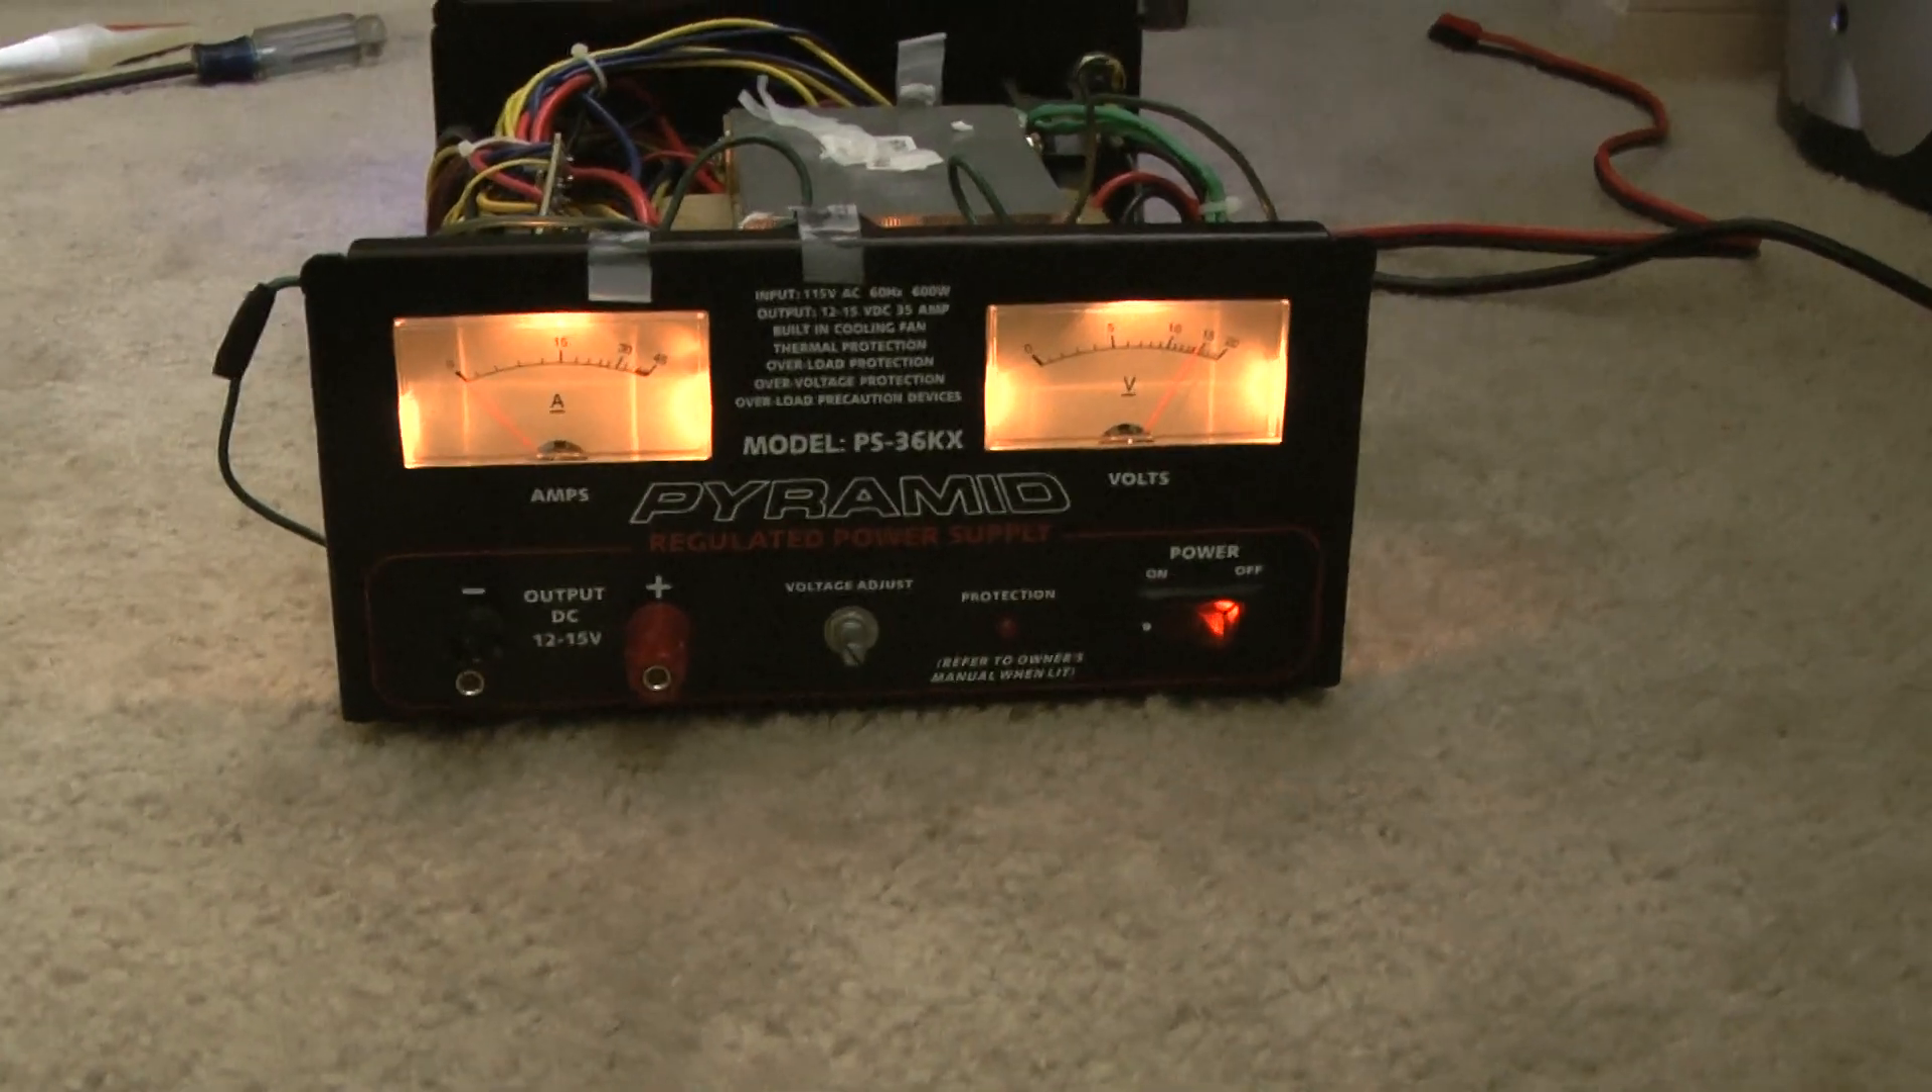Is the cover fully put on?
No.